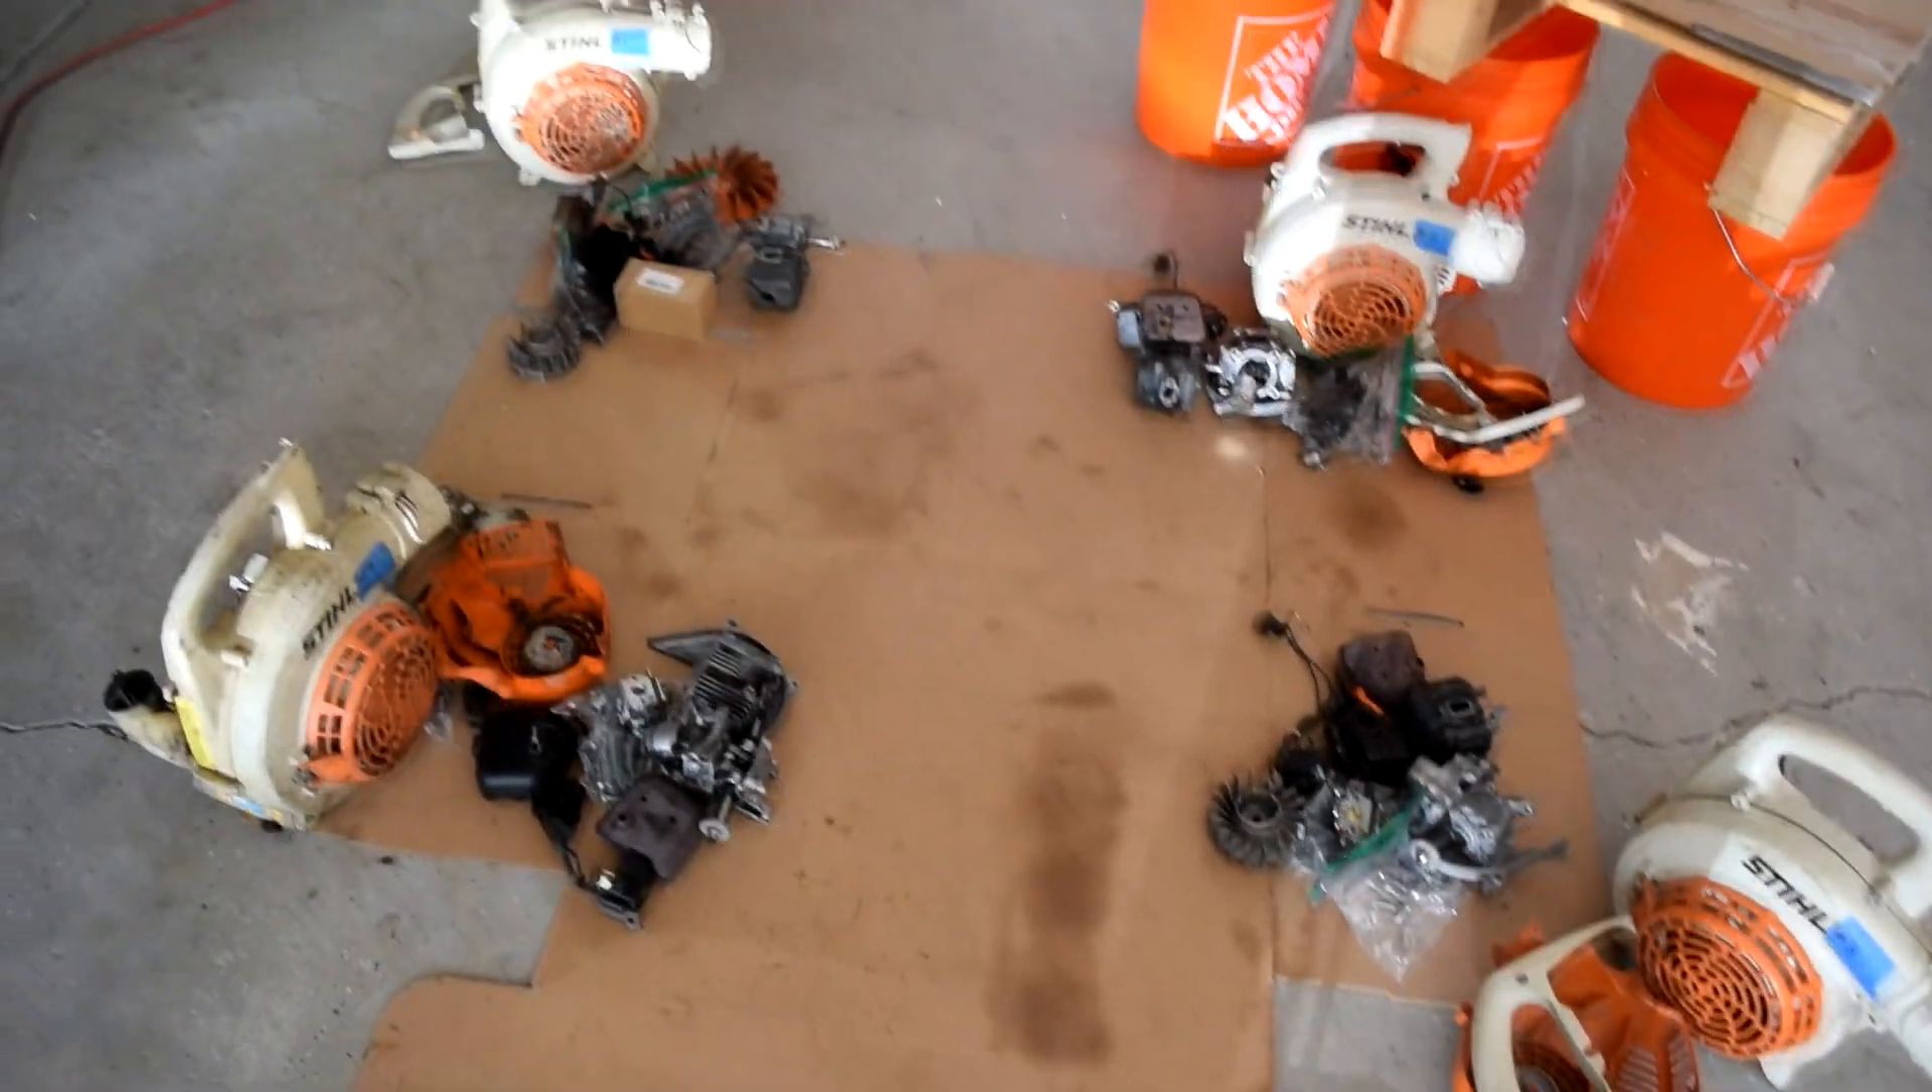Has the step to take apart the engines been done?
Yes.